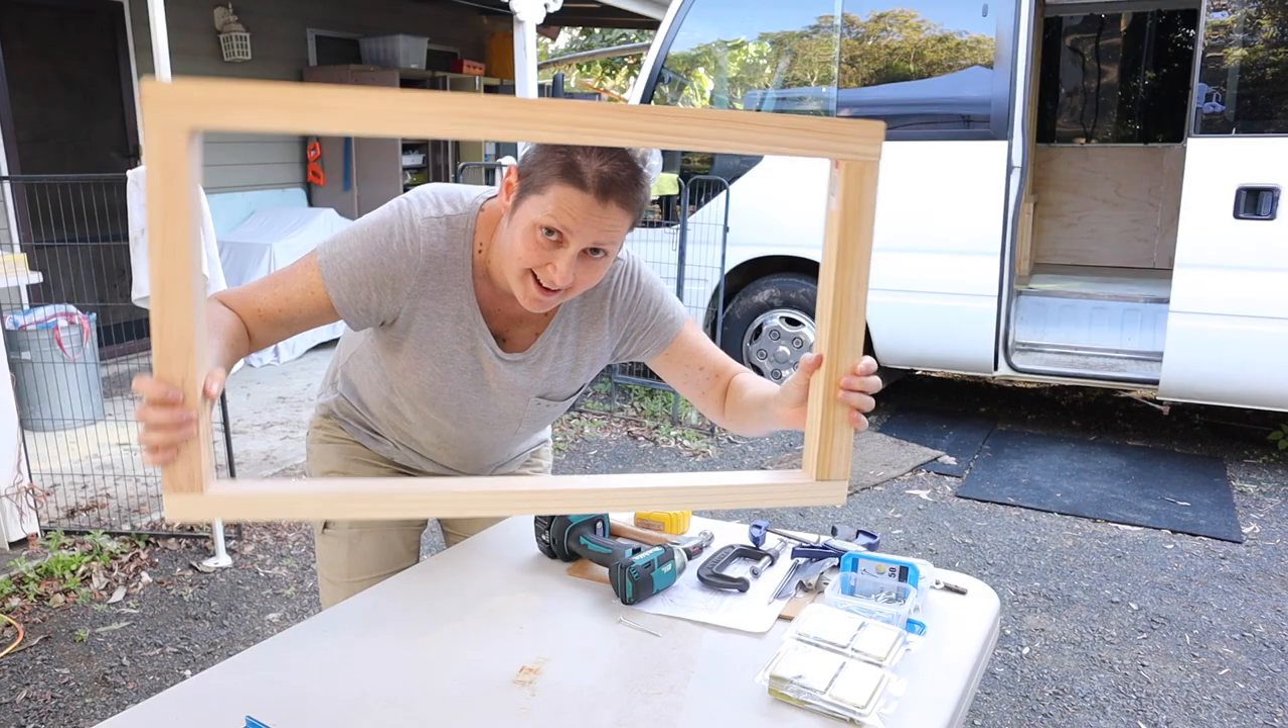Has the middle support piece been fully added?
No.